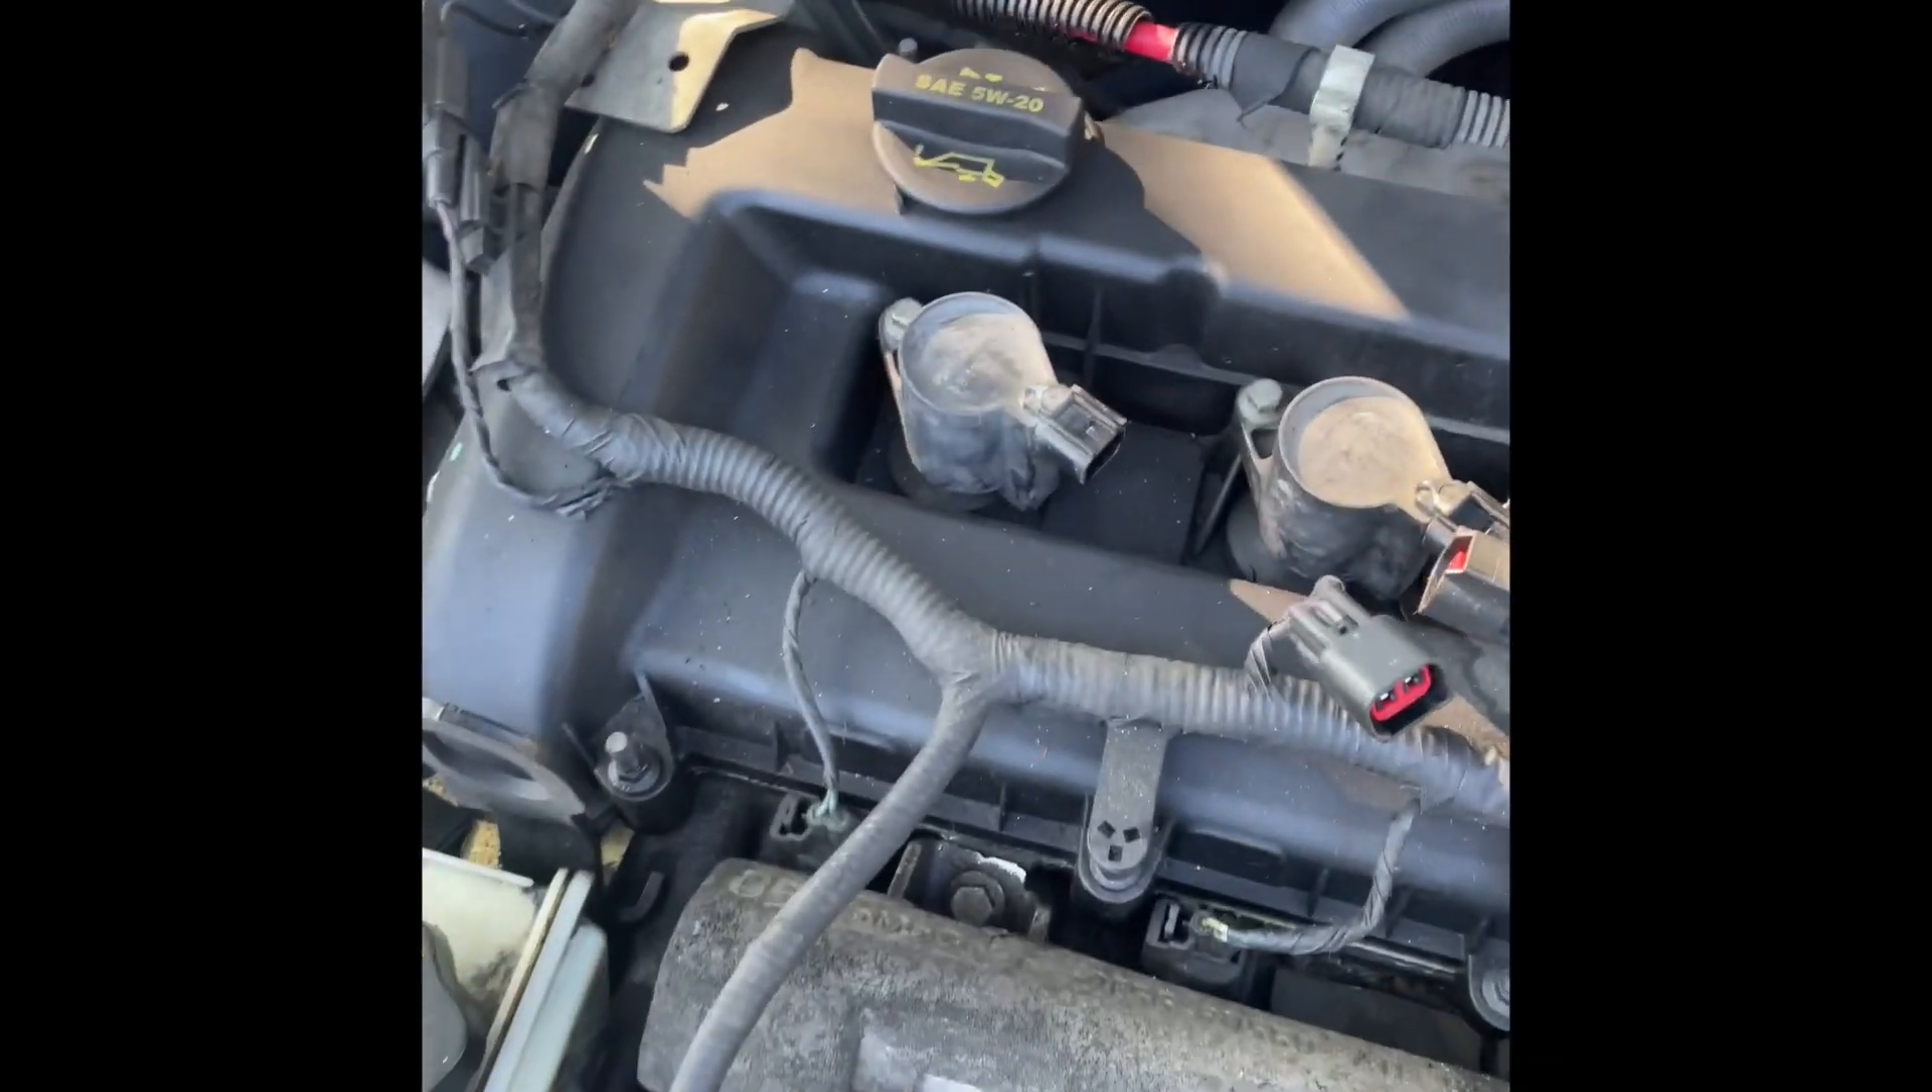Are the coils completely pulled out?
No.